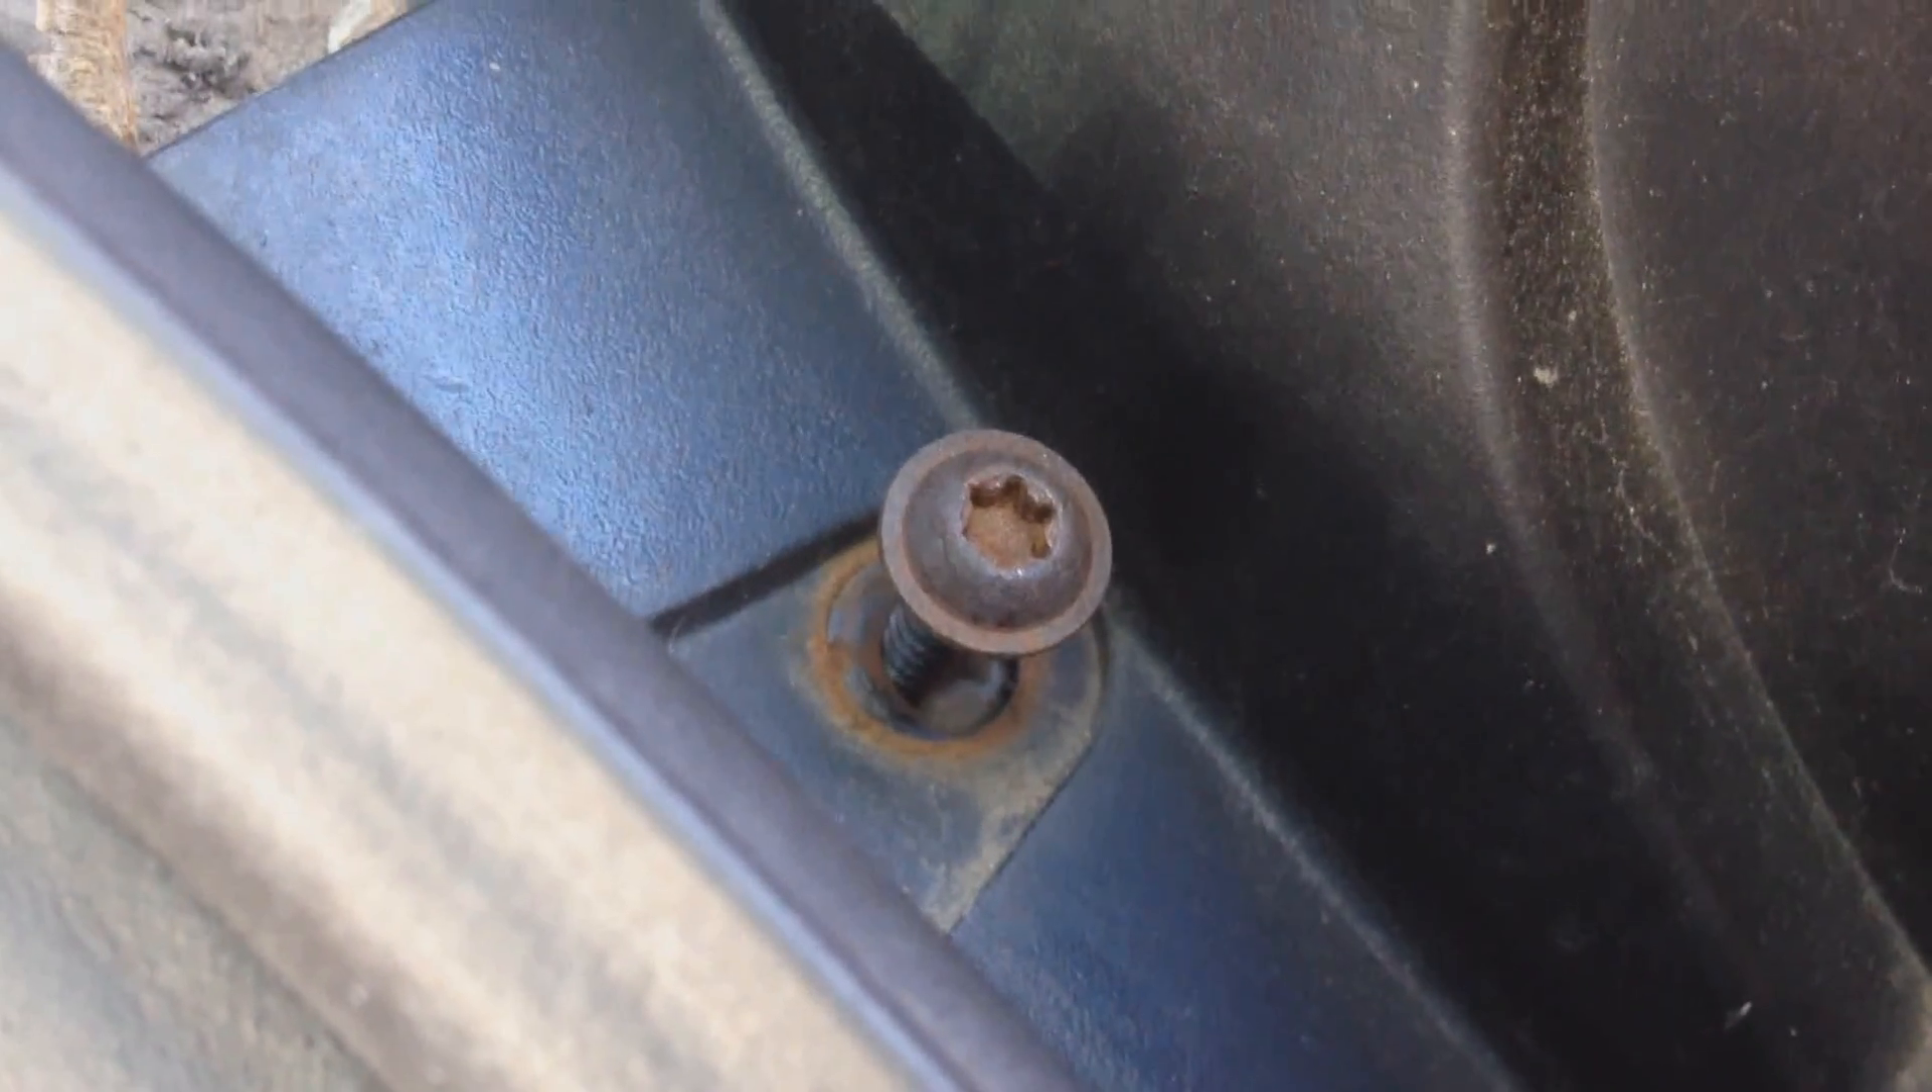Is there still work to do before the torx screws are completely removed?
Yes.